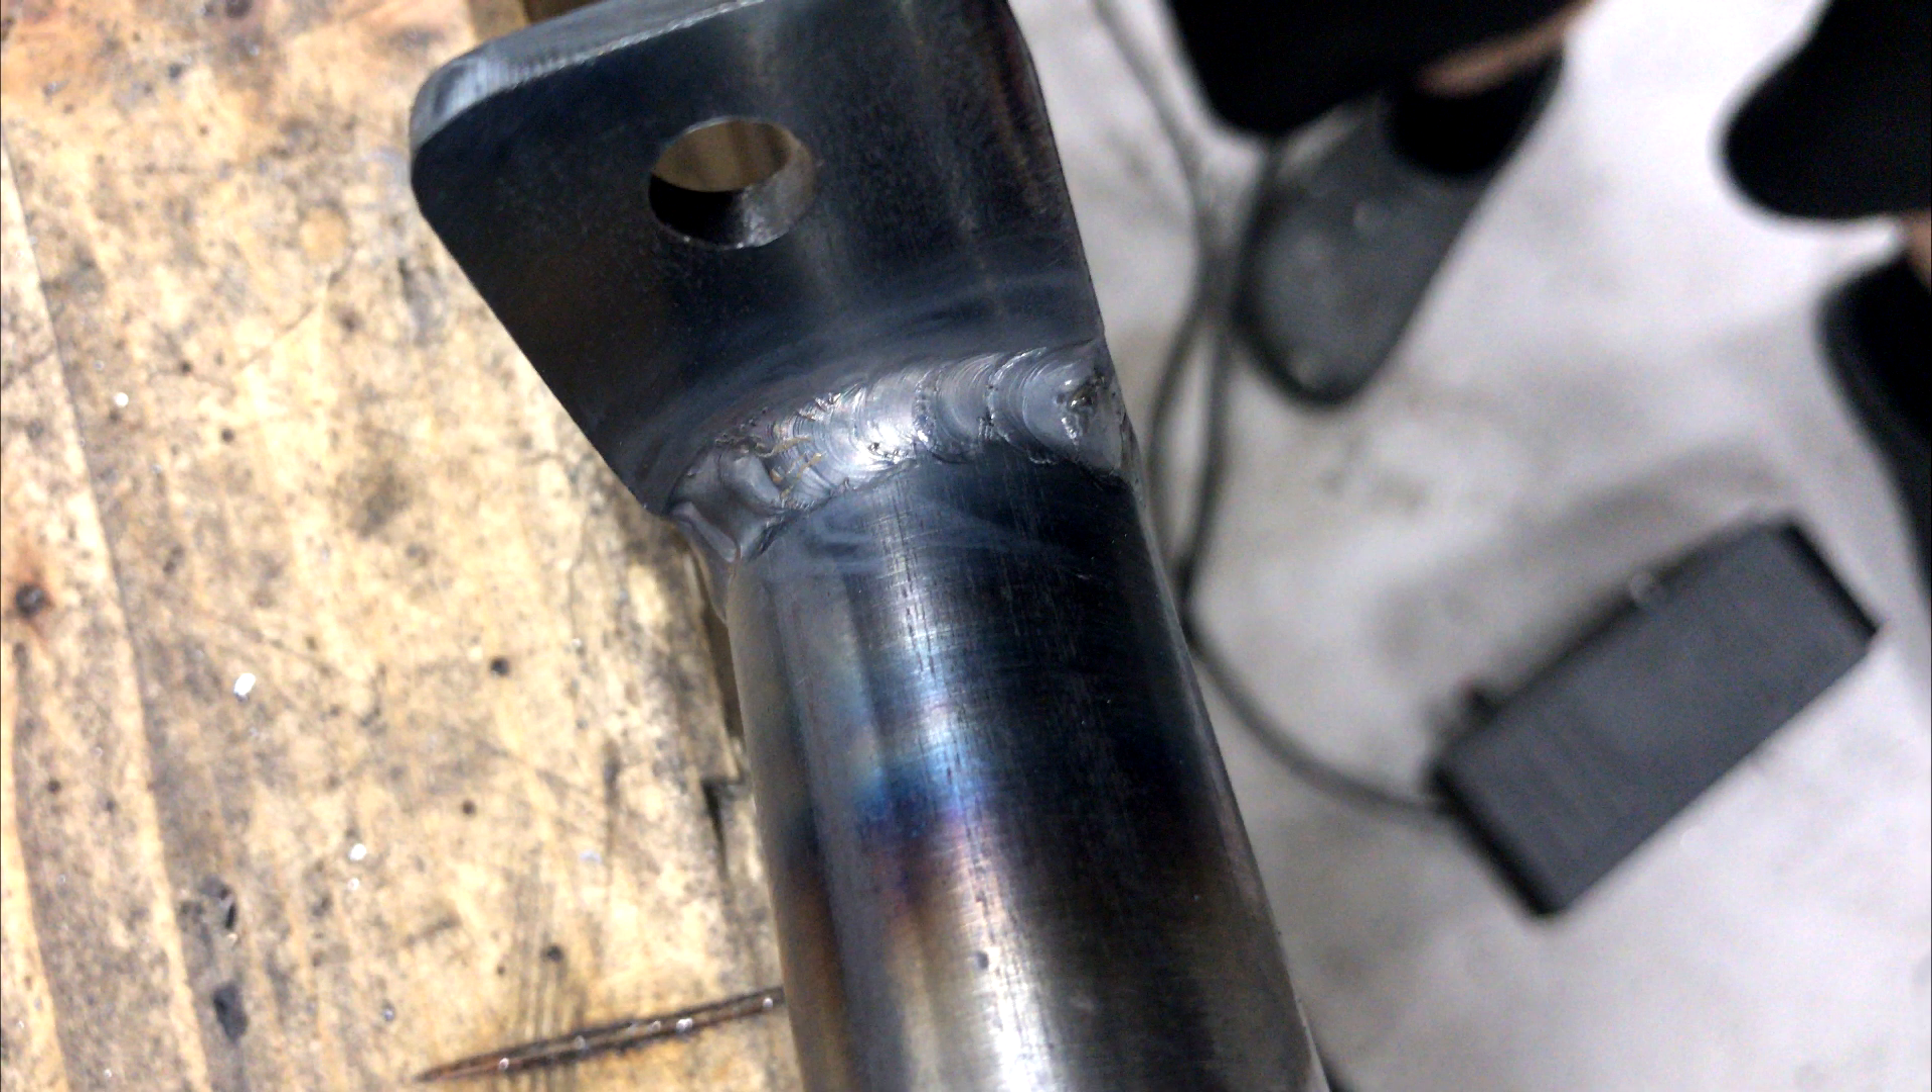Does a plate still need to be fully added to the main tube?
No.